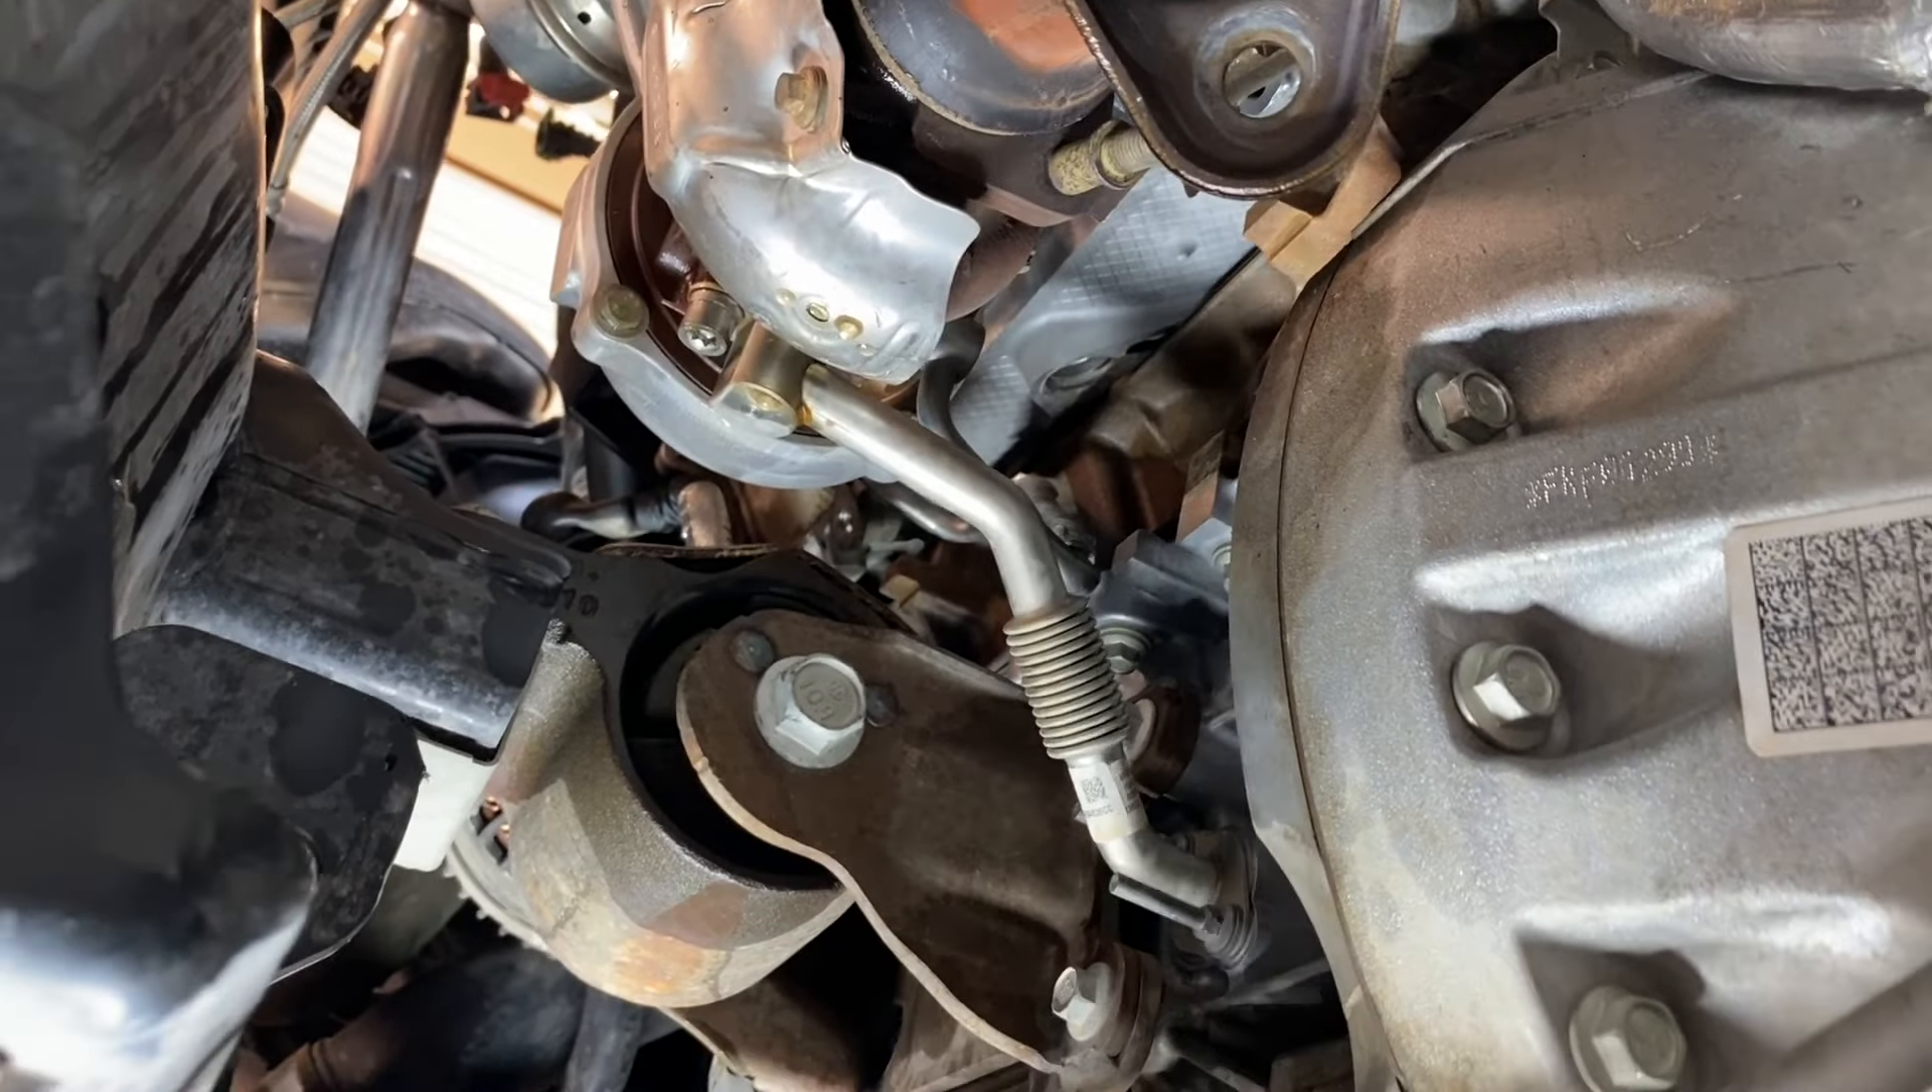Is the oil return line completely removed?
No.